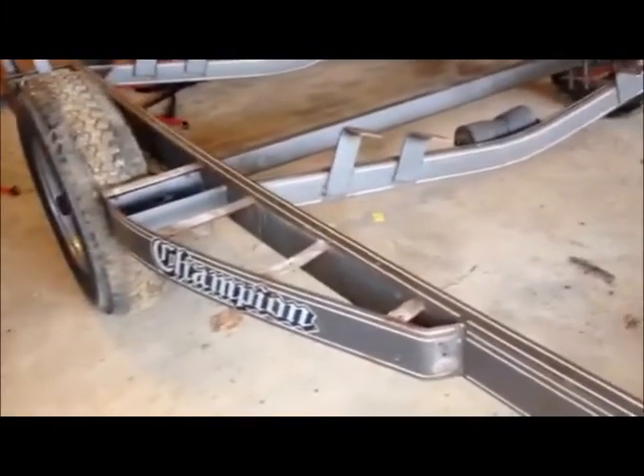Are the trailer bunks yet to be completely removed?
No.